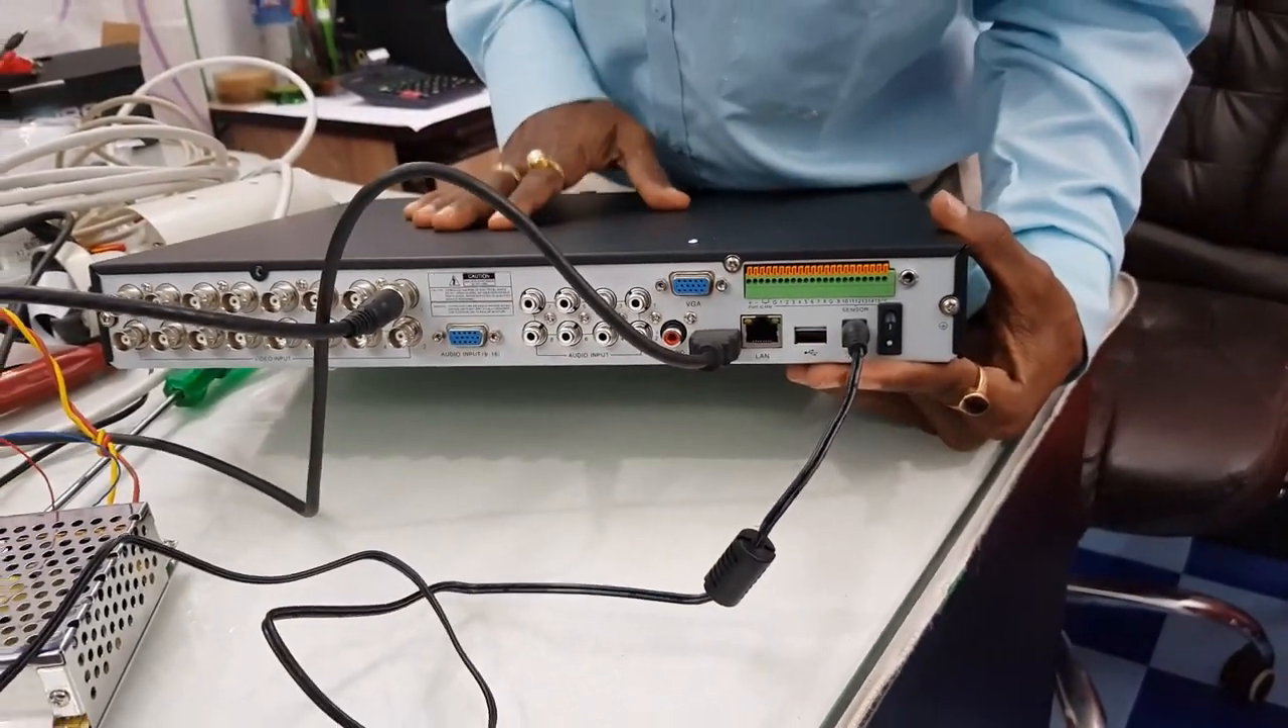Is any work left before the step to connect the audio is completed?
Yes.